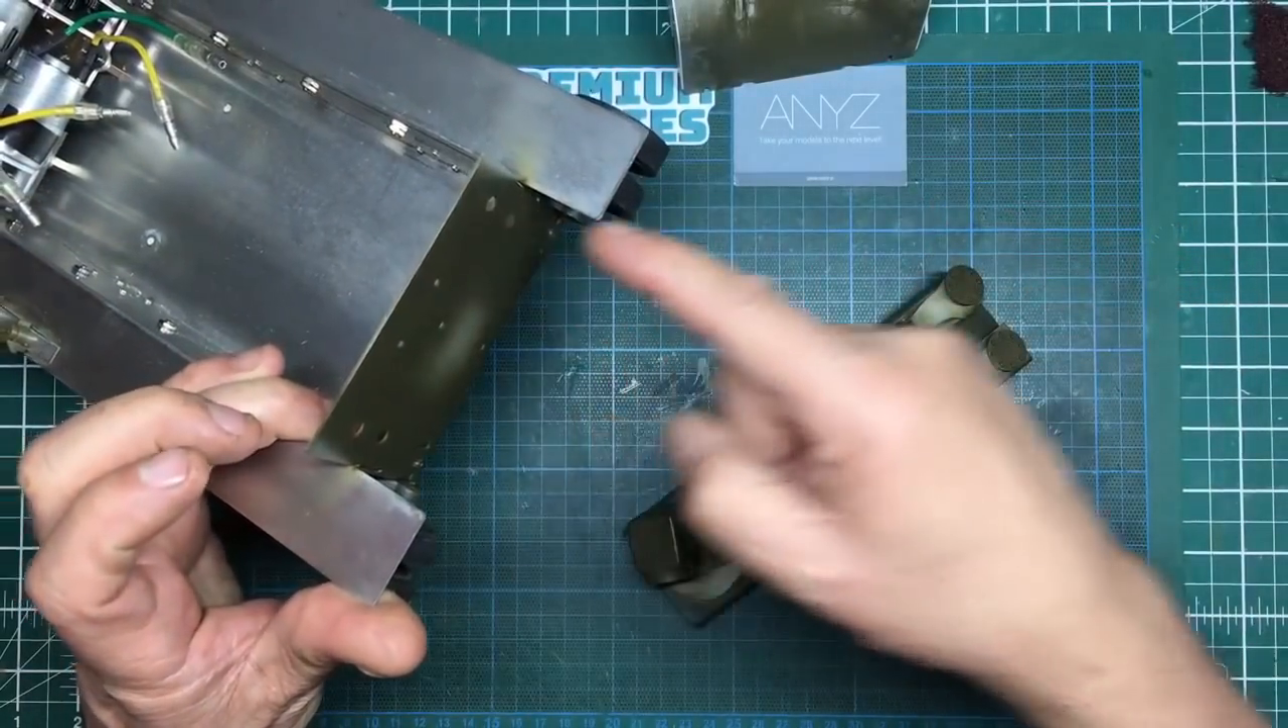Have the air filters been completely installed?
No.